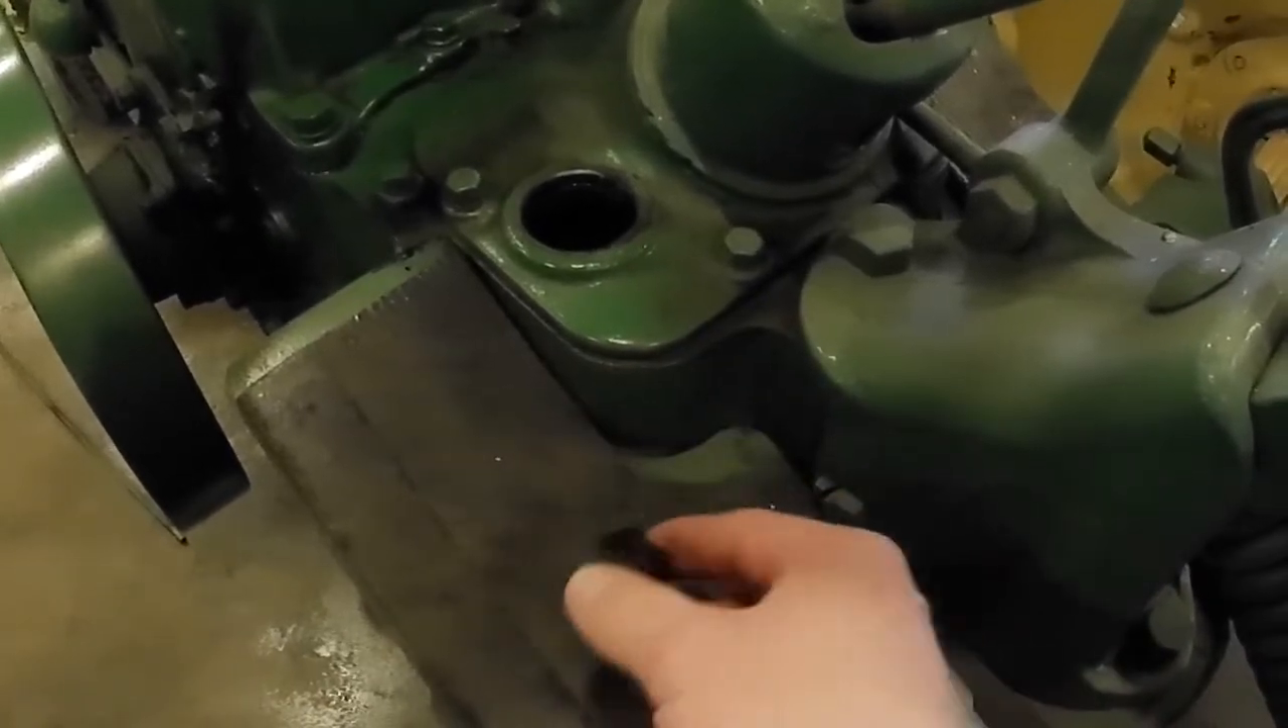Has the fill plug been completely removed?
Yes.